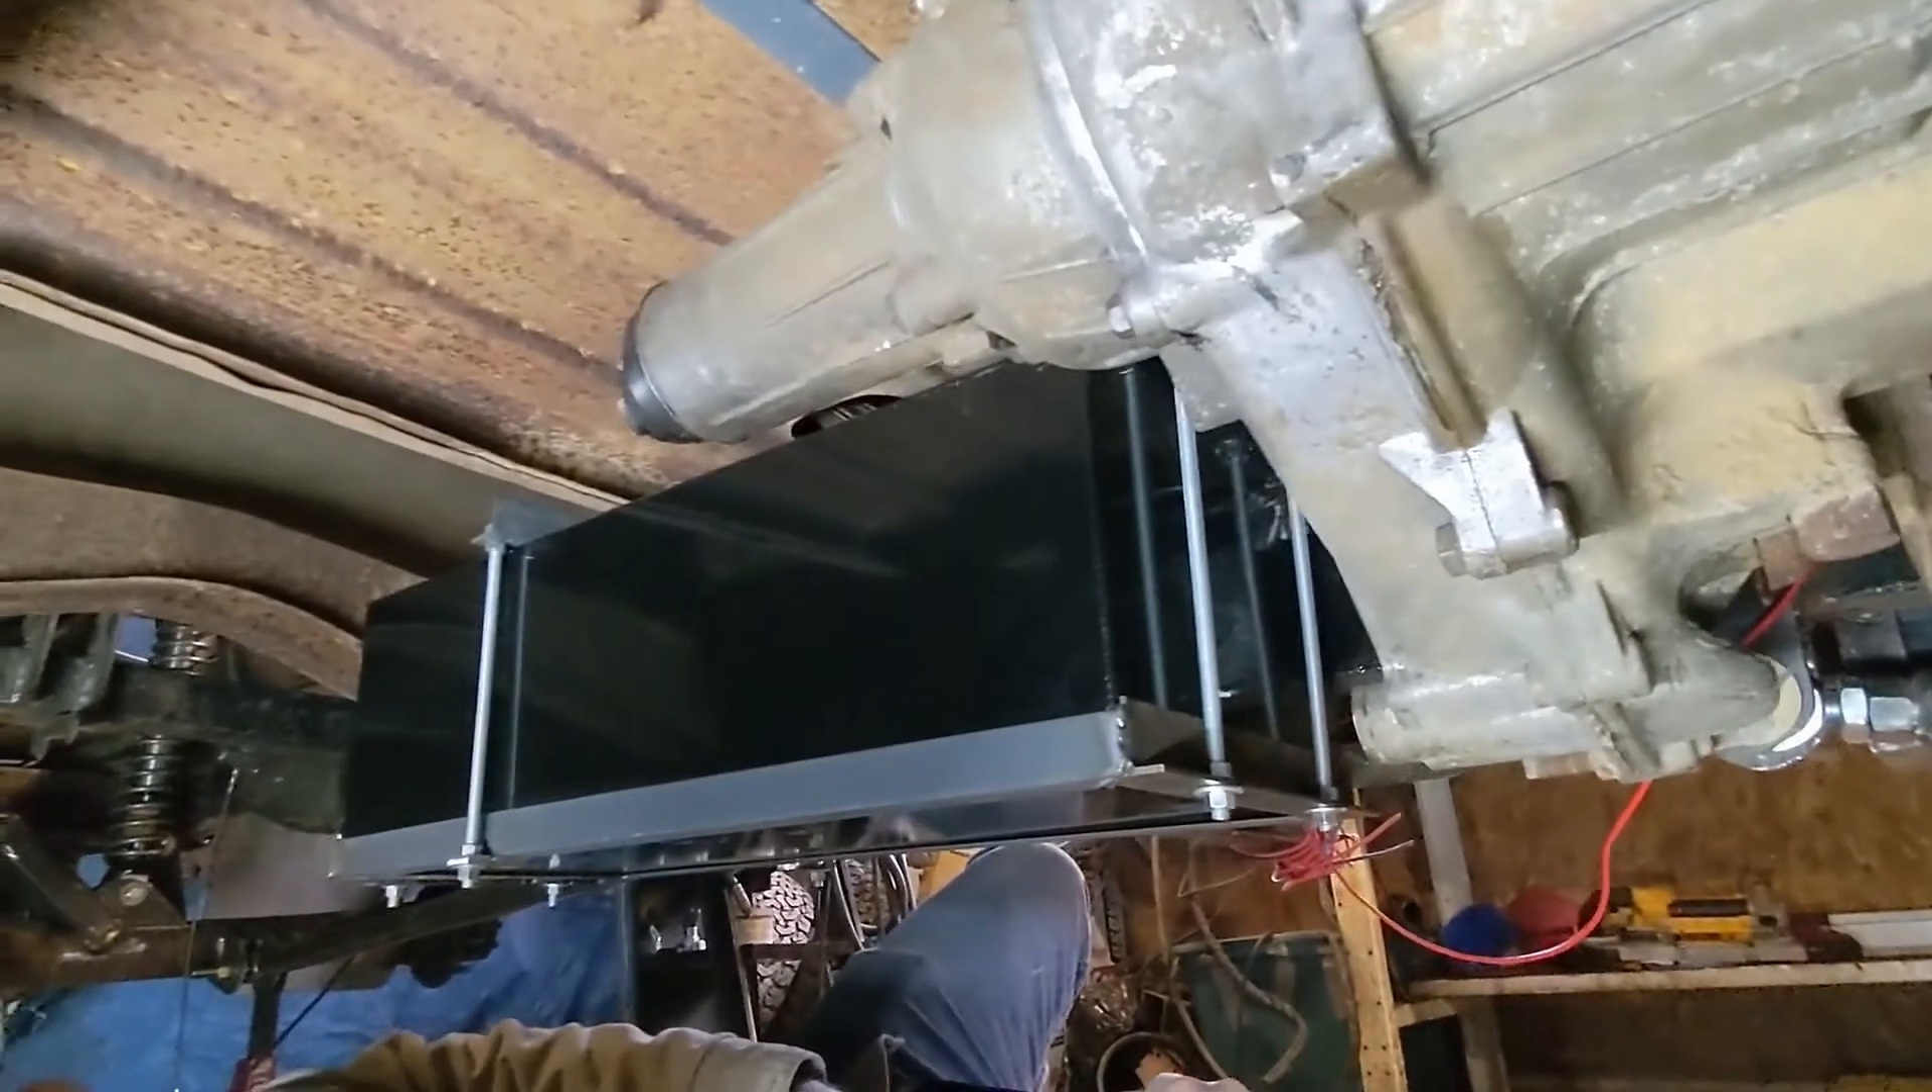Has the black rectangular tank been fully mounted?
Yes.